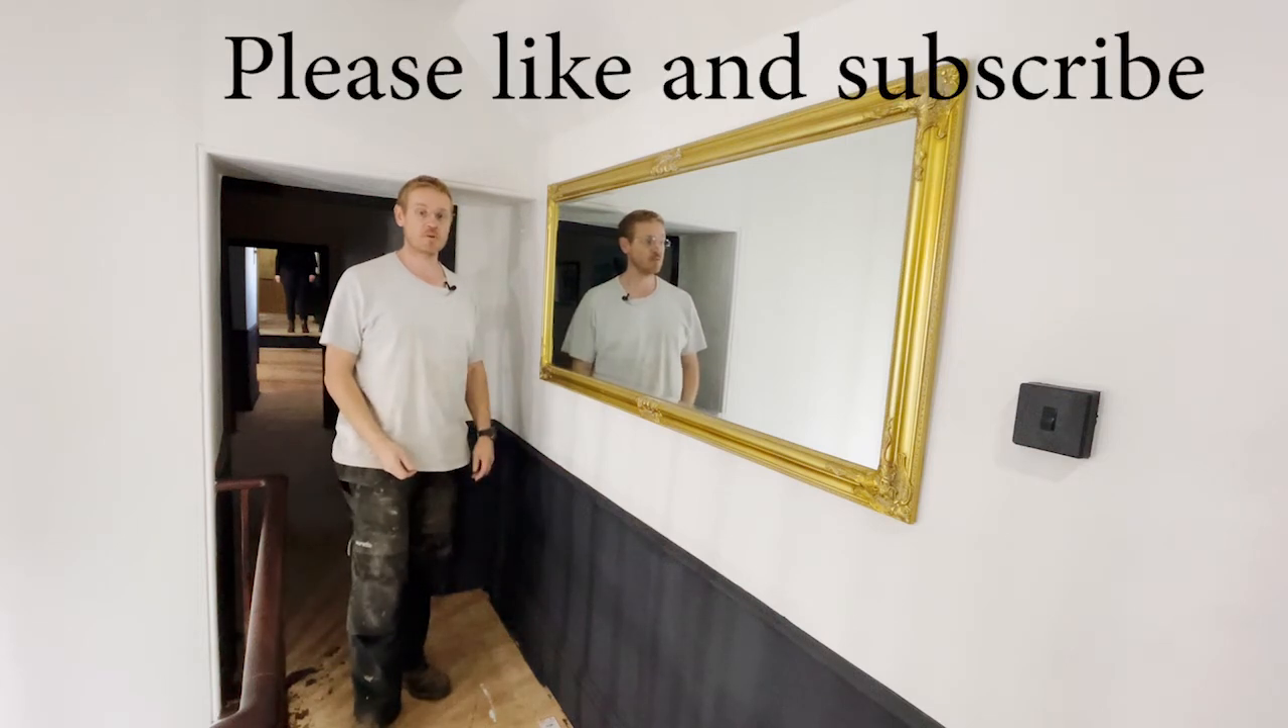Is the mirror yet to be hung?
No.